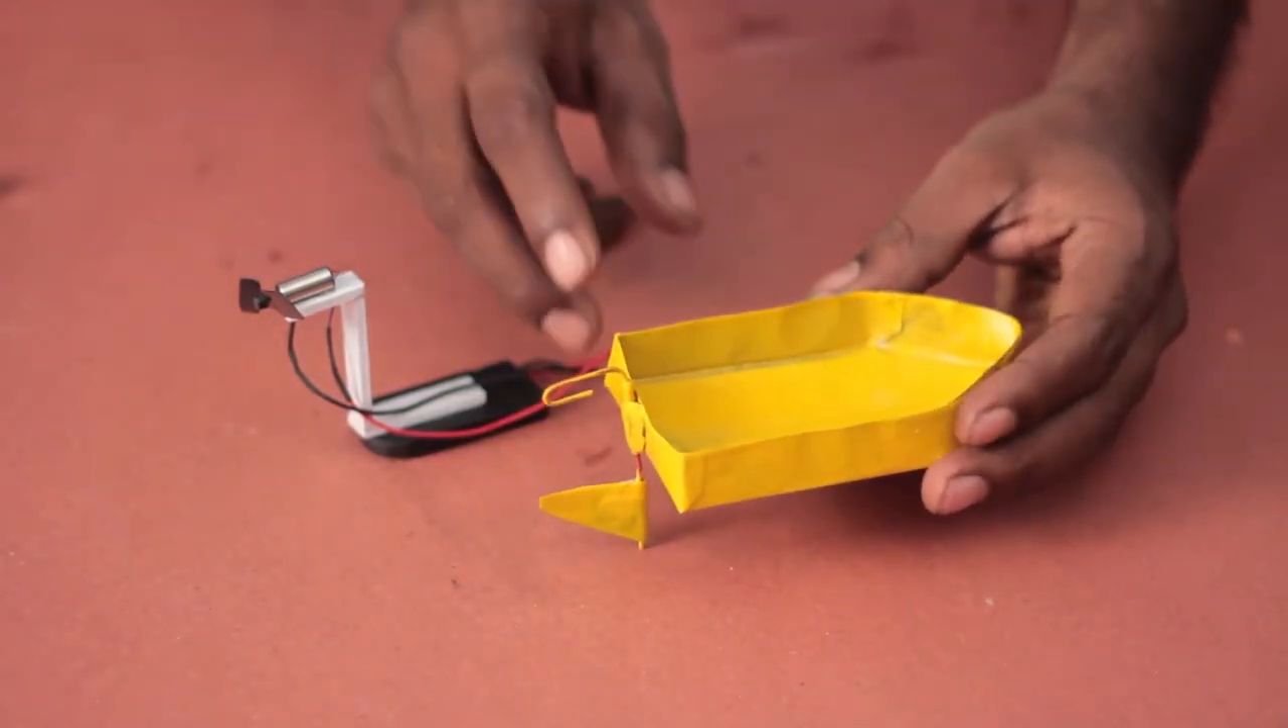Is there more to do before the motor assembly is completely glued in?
Yes.